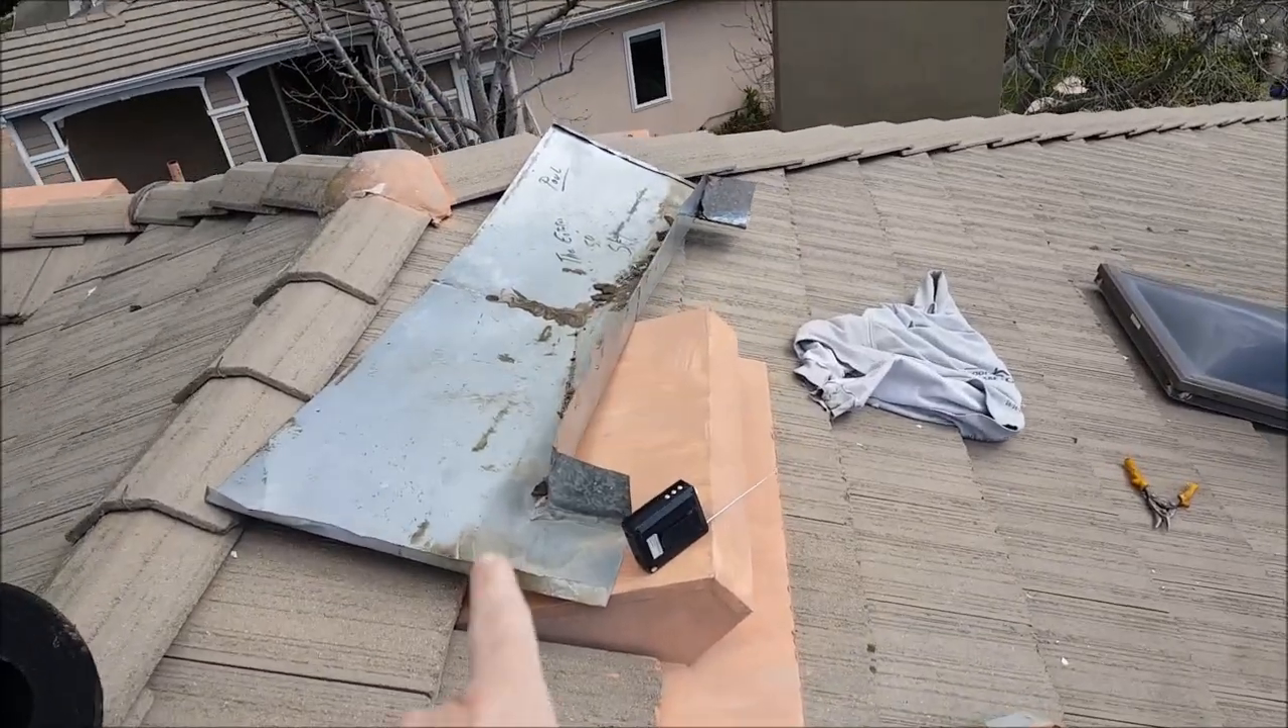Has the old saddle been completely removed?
Yes.